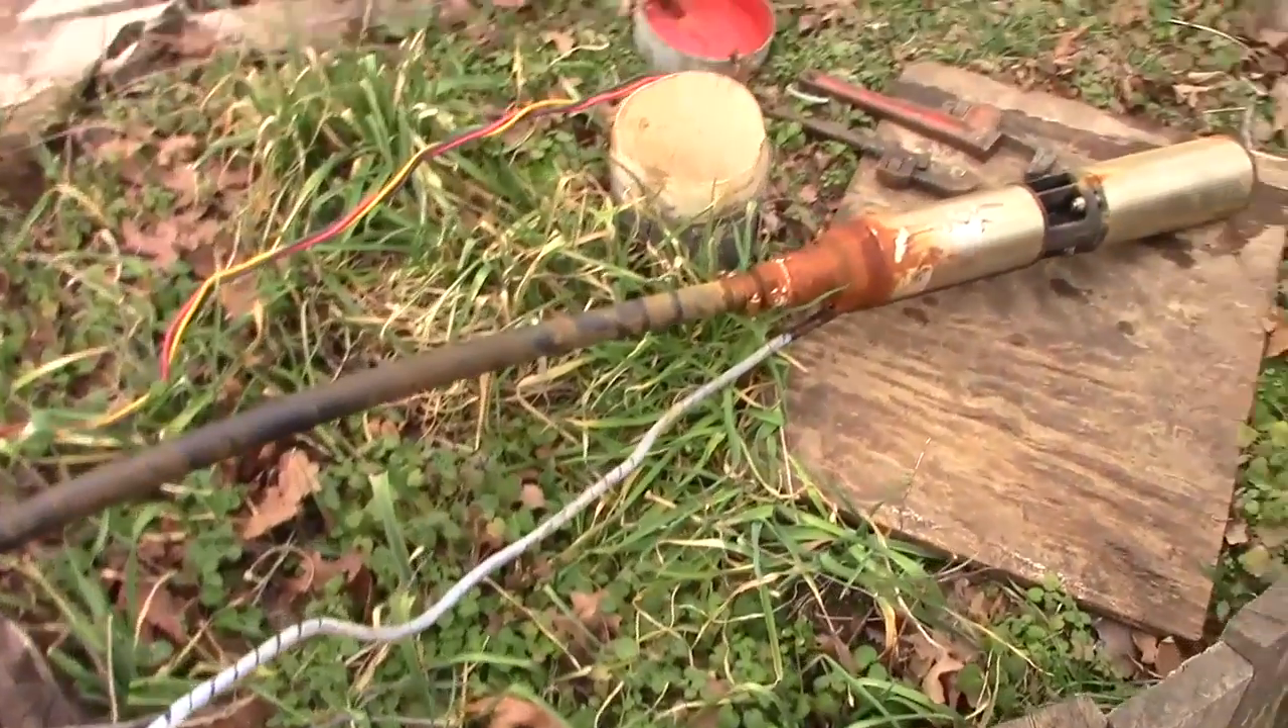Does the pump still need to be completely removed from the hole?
No.